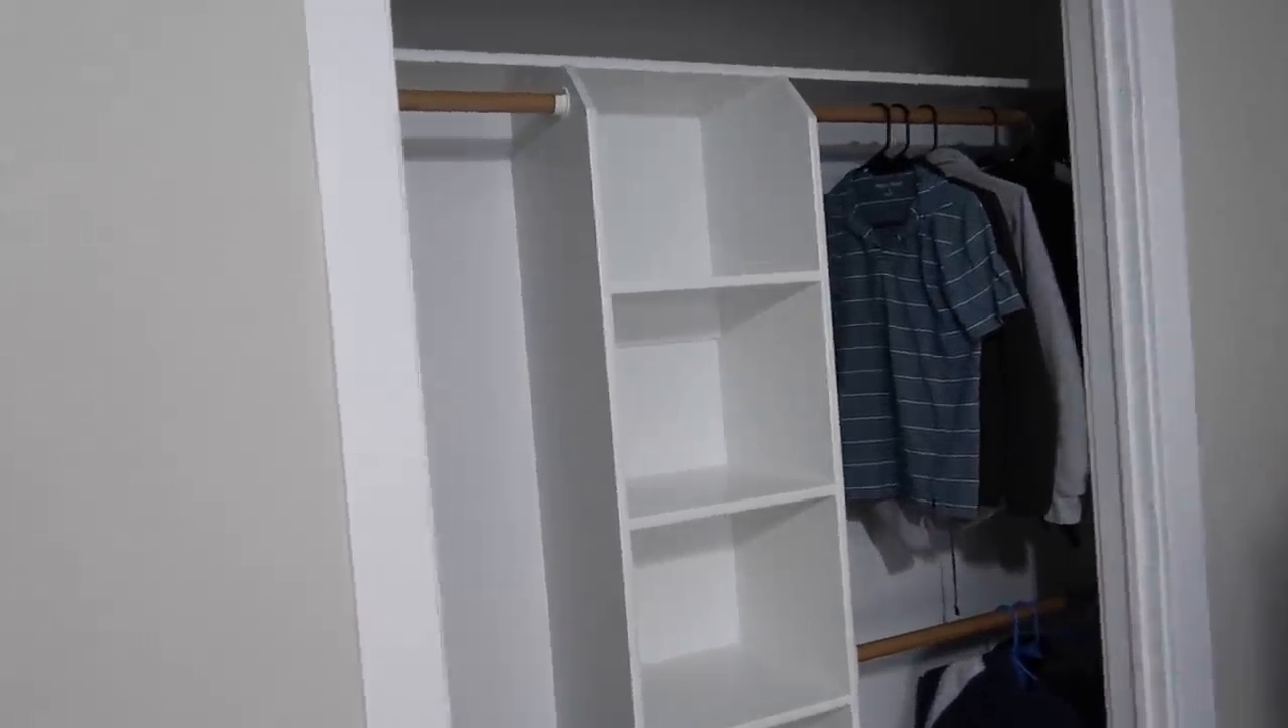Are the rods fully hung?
Yes.